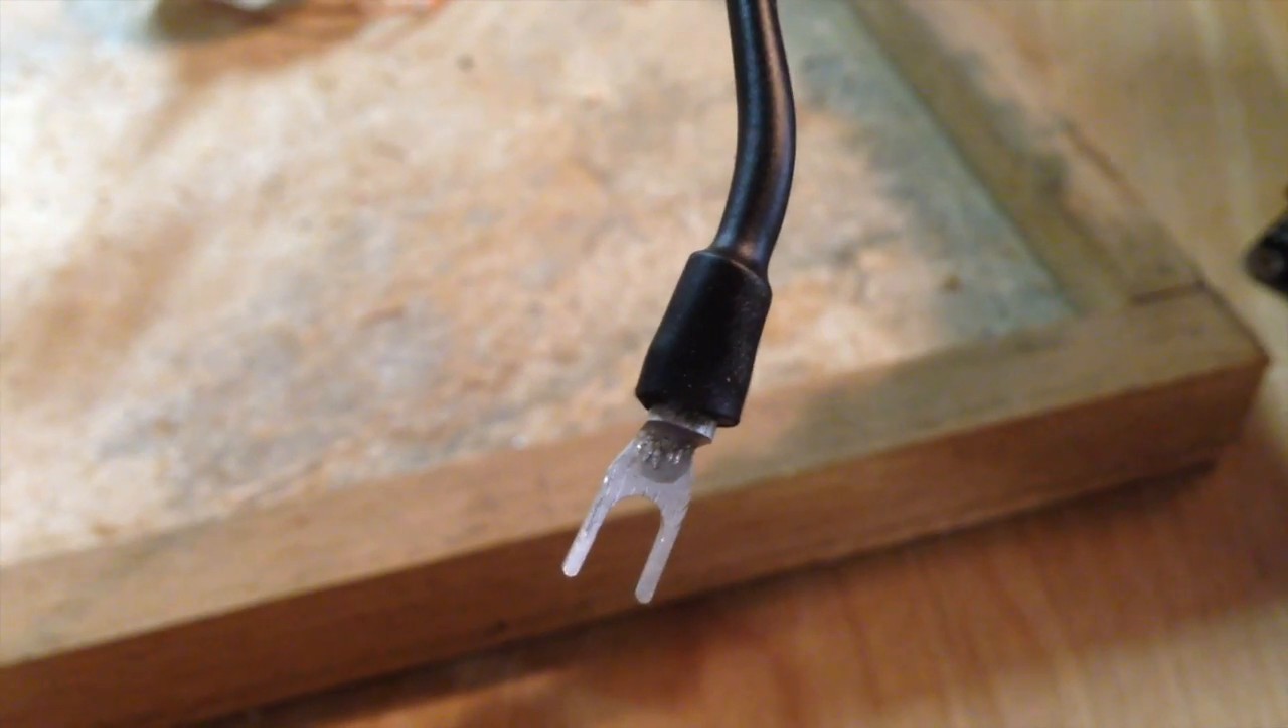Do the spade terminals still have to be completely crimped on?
No.